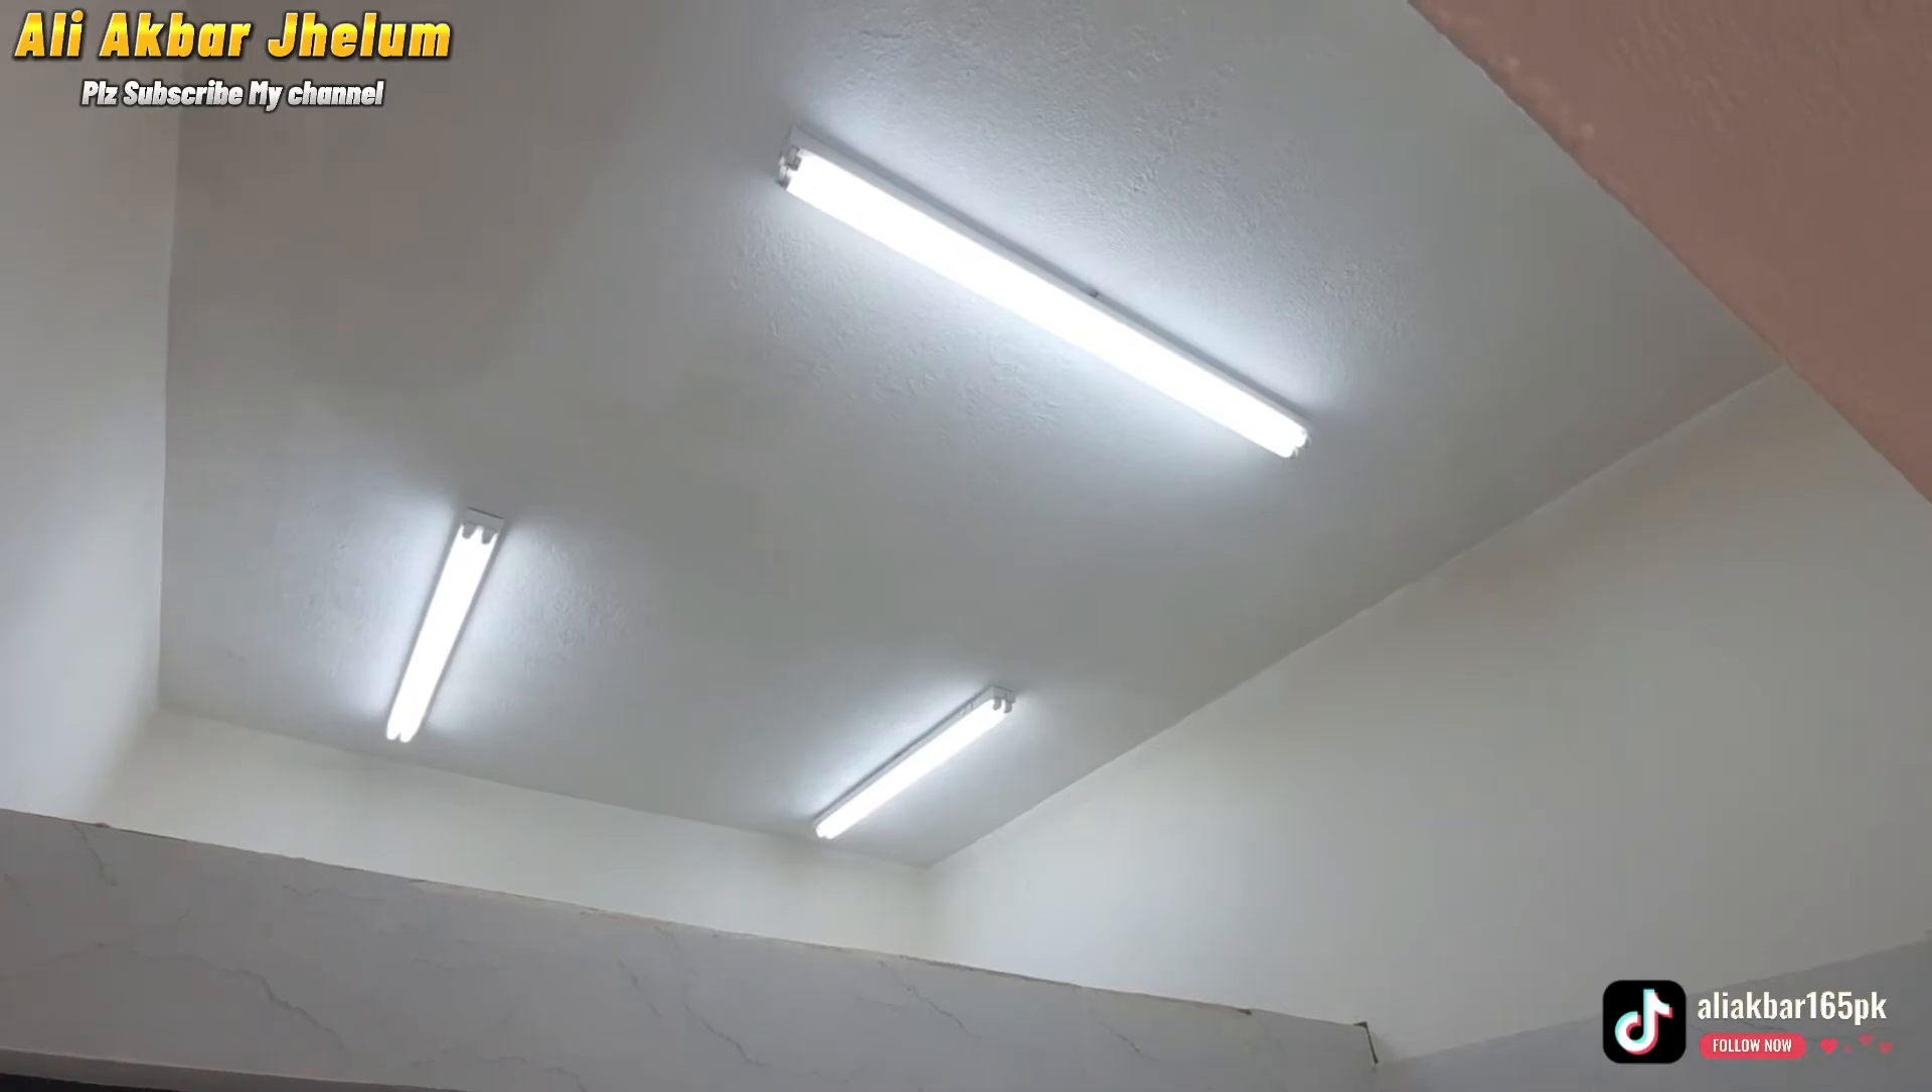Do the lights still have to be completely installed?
No.